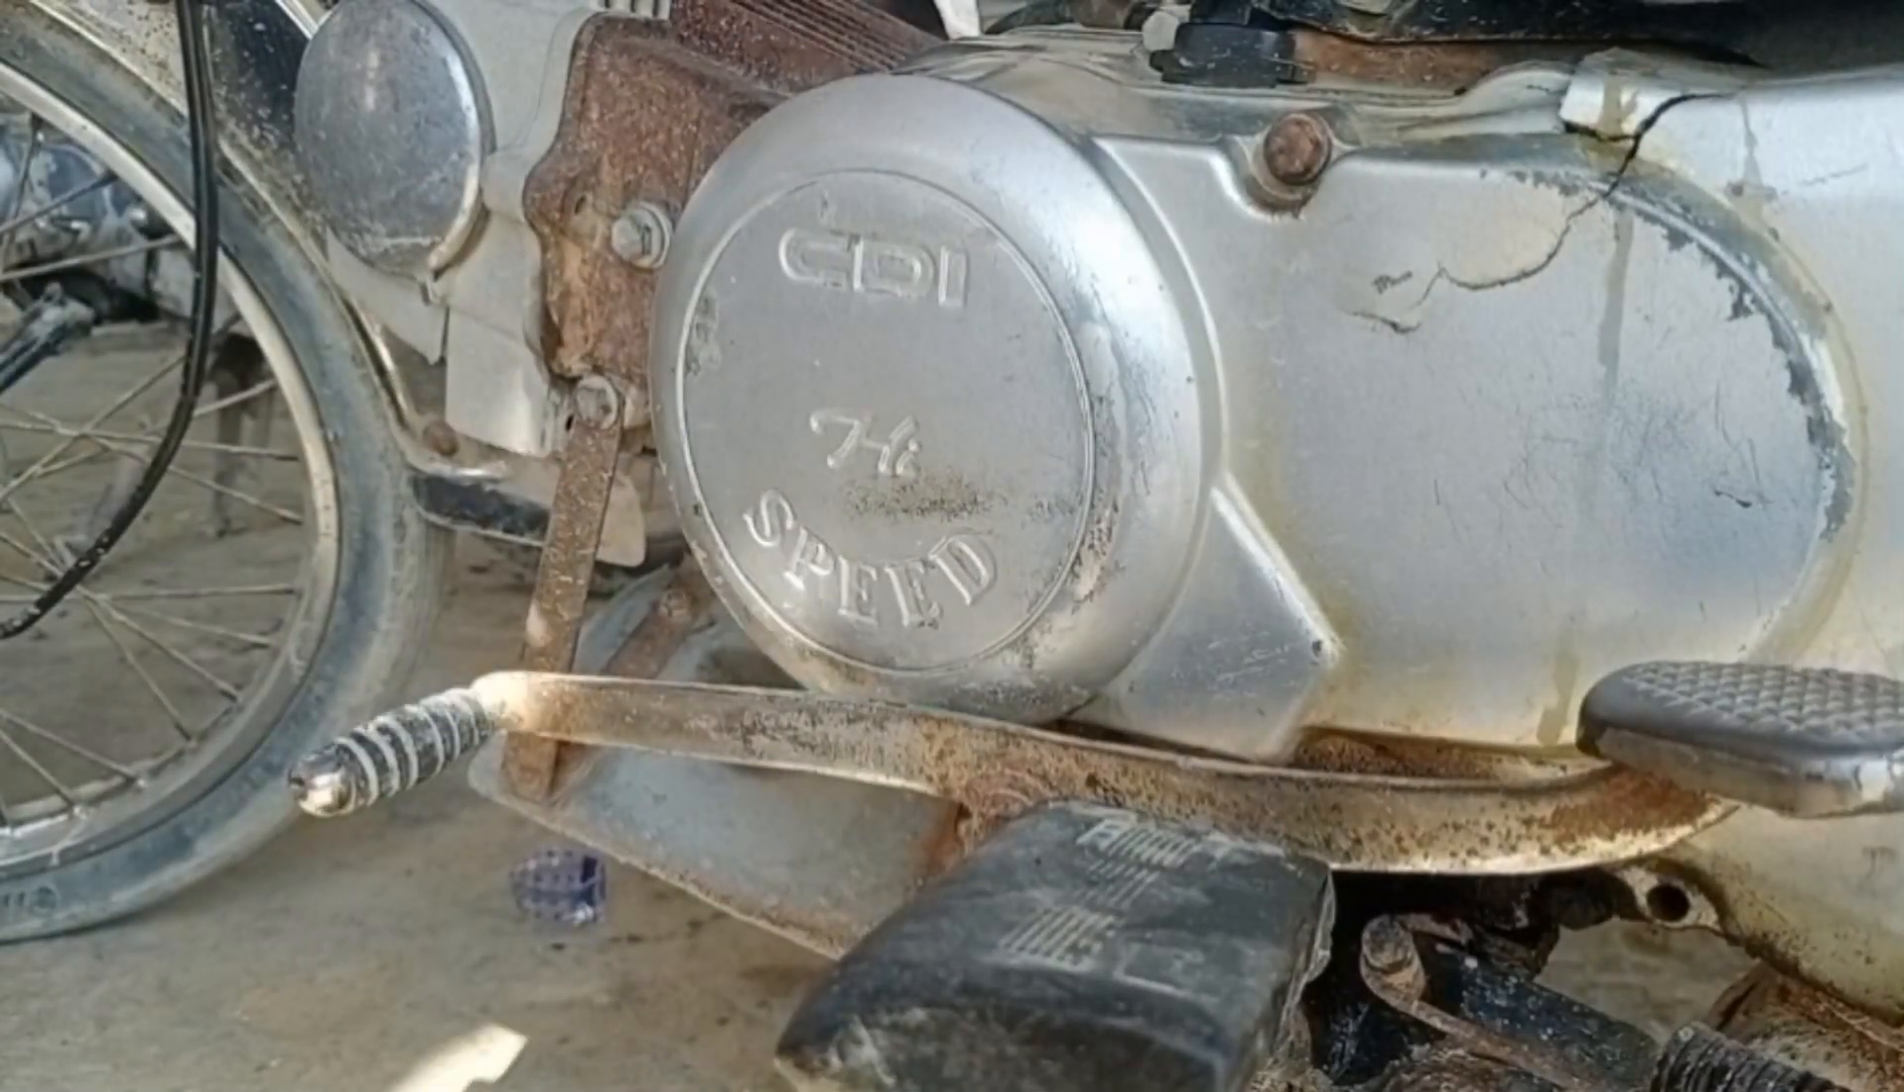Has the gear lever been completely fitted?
Yes.